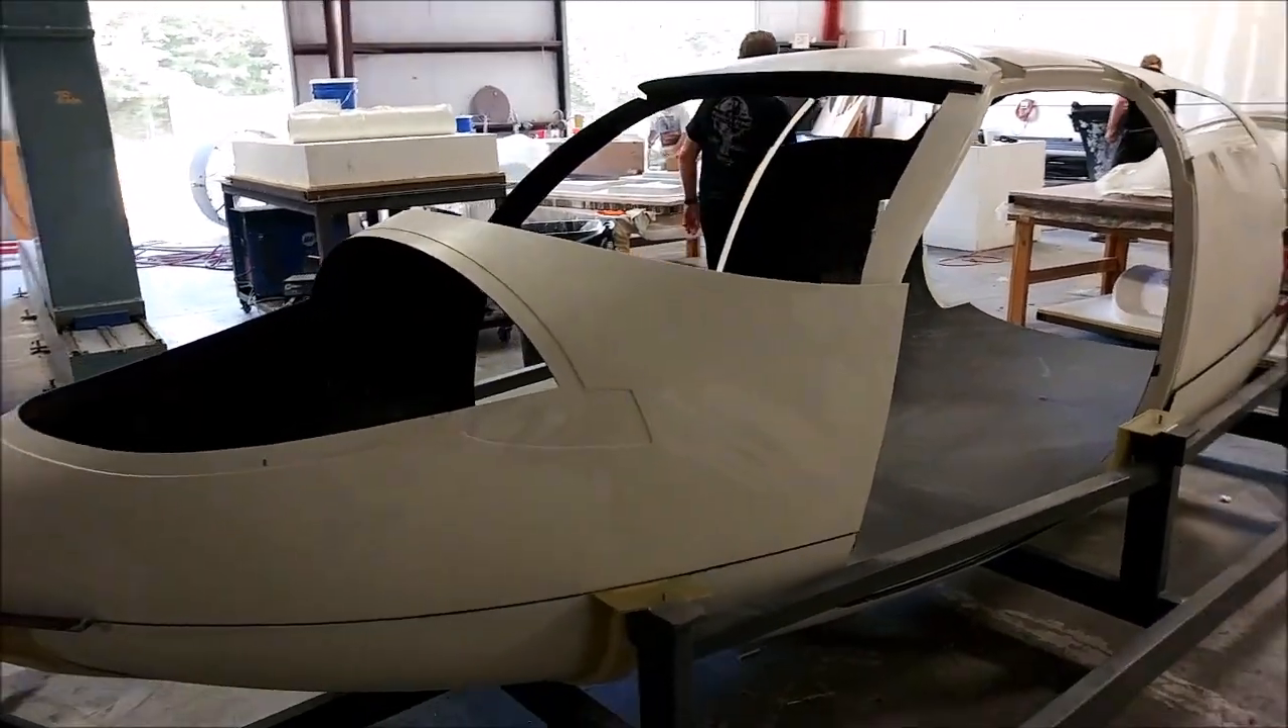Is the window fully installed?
No.